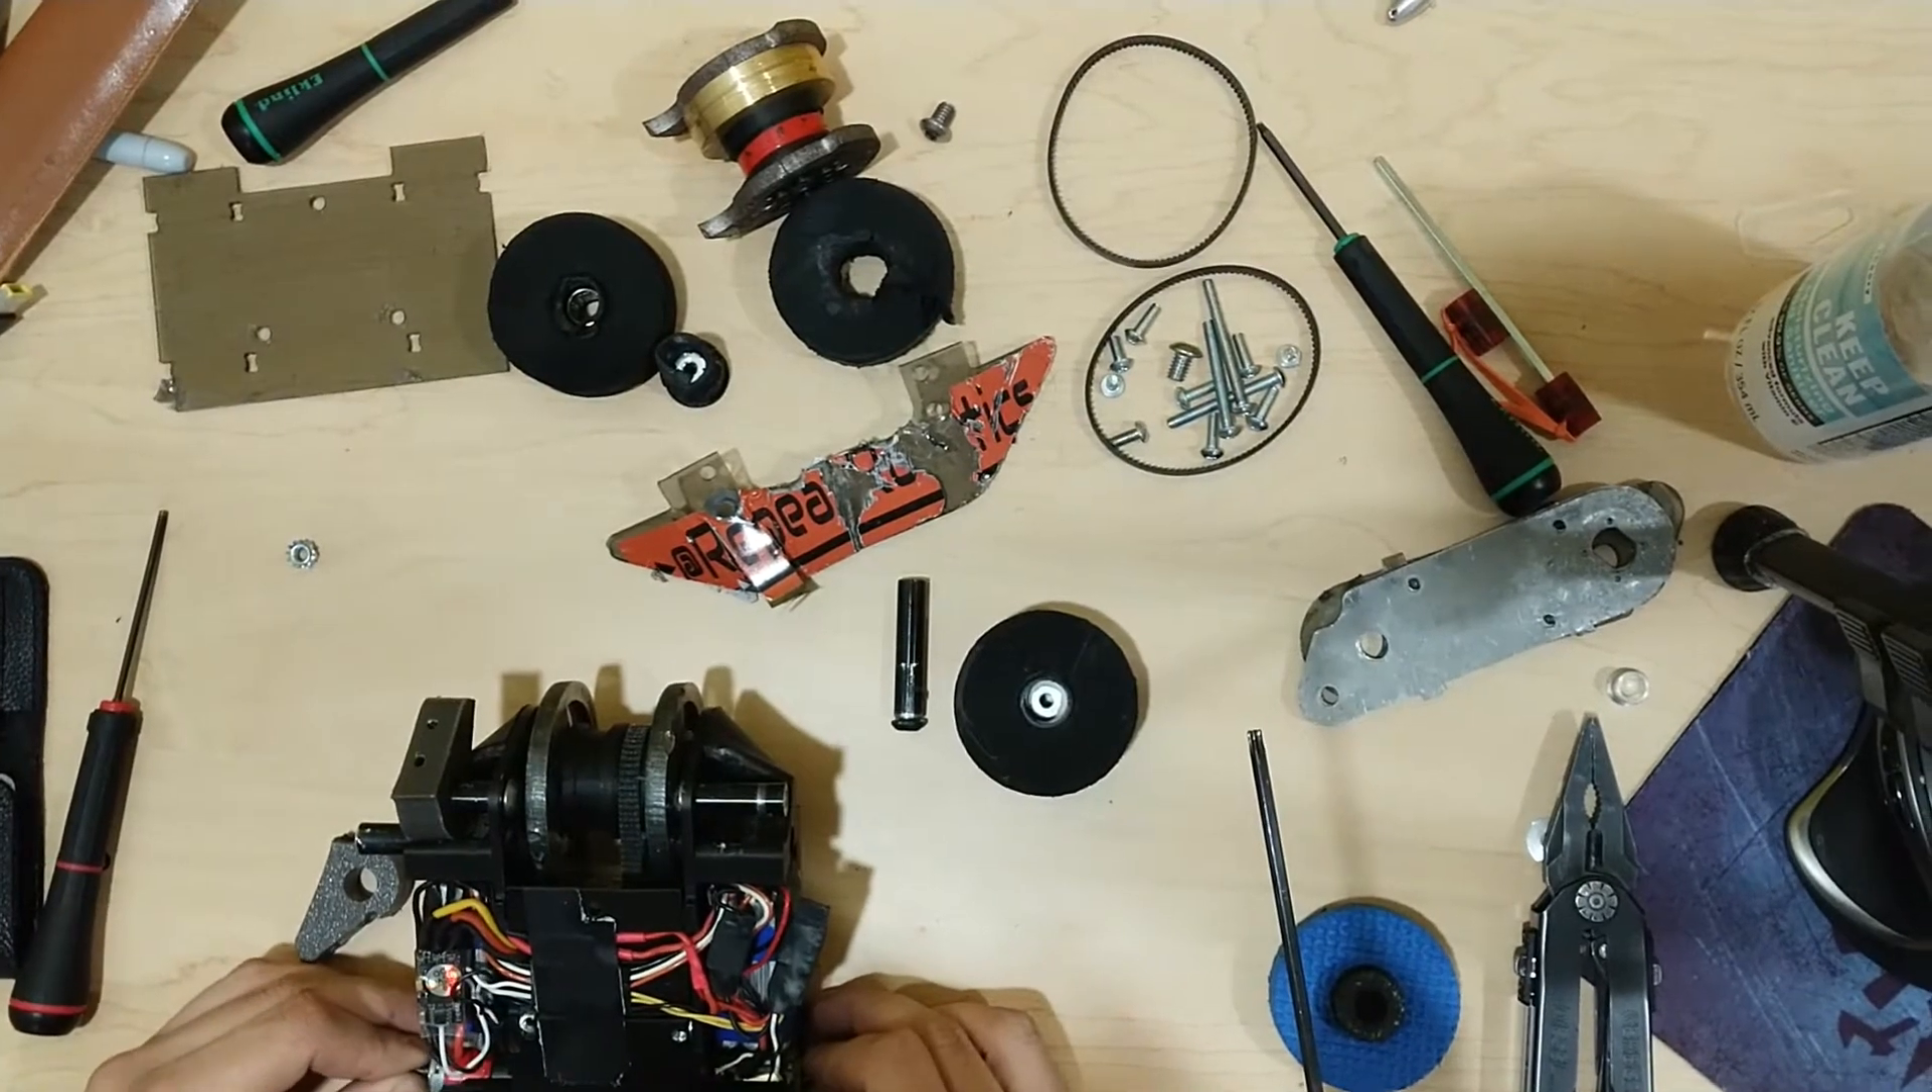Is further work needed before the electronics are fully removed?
Yes.